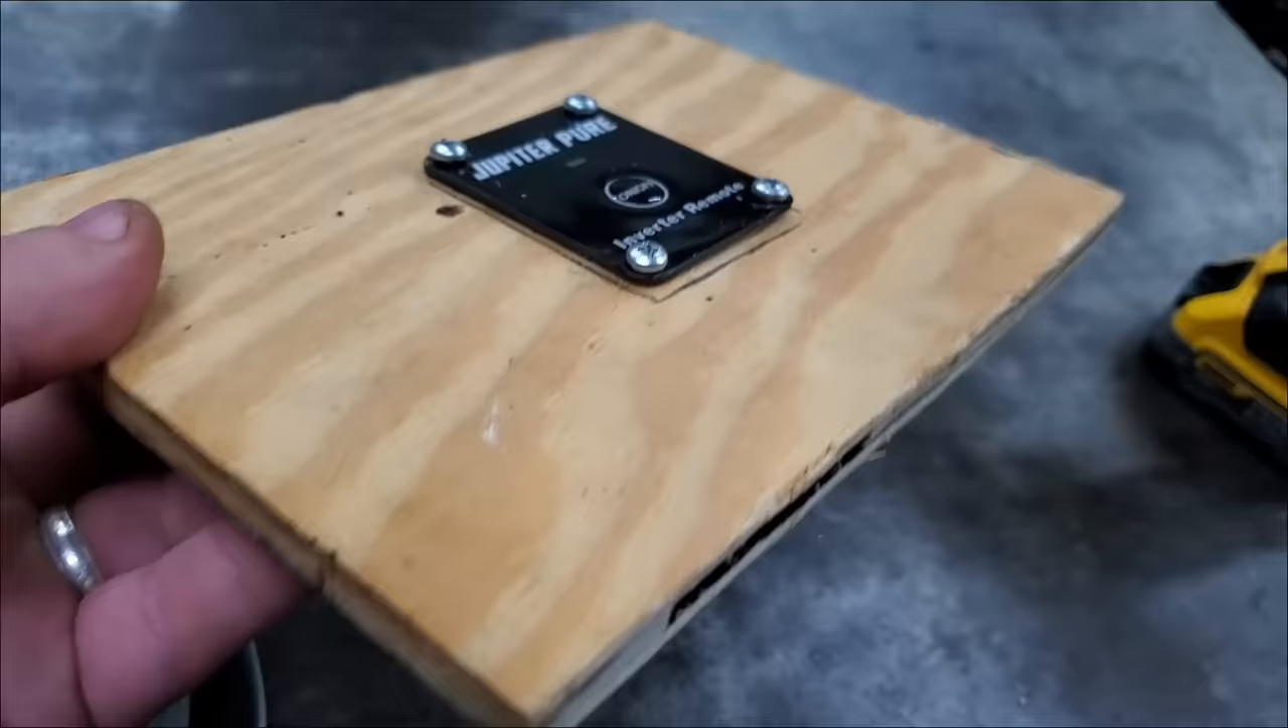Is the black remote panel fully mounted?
Yes.